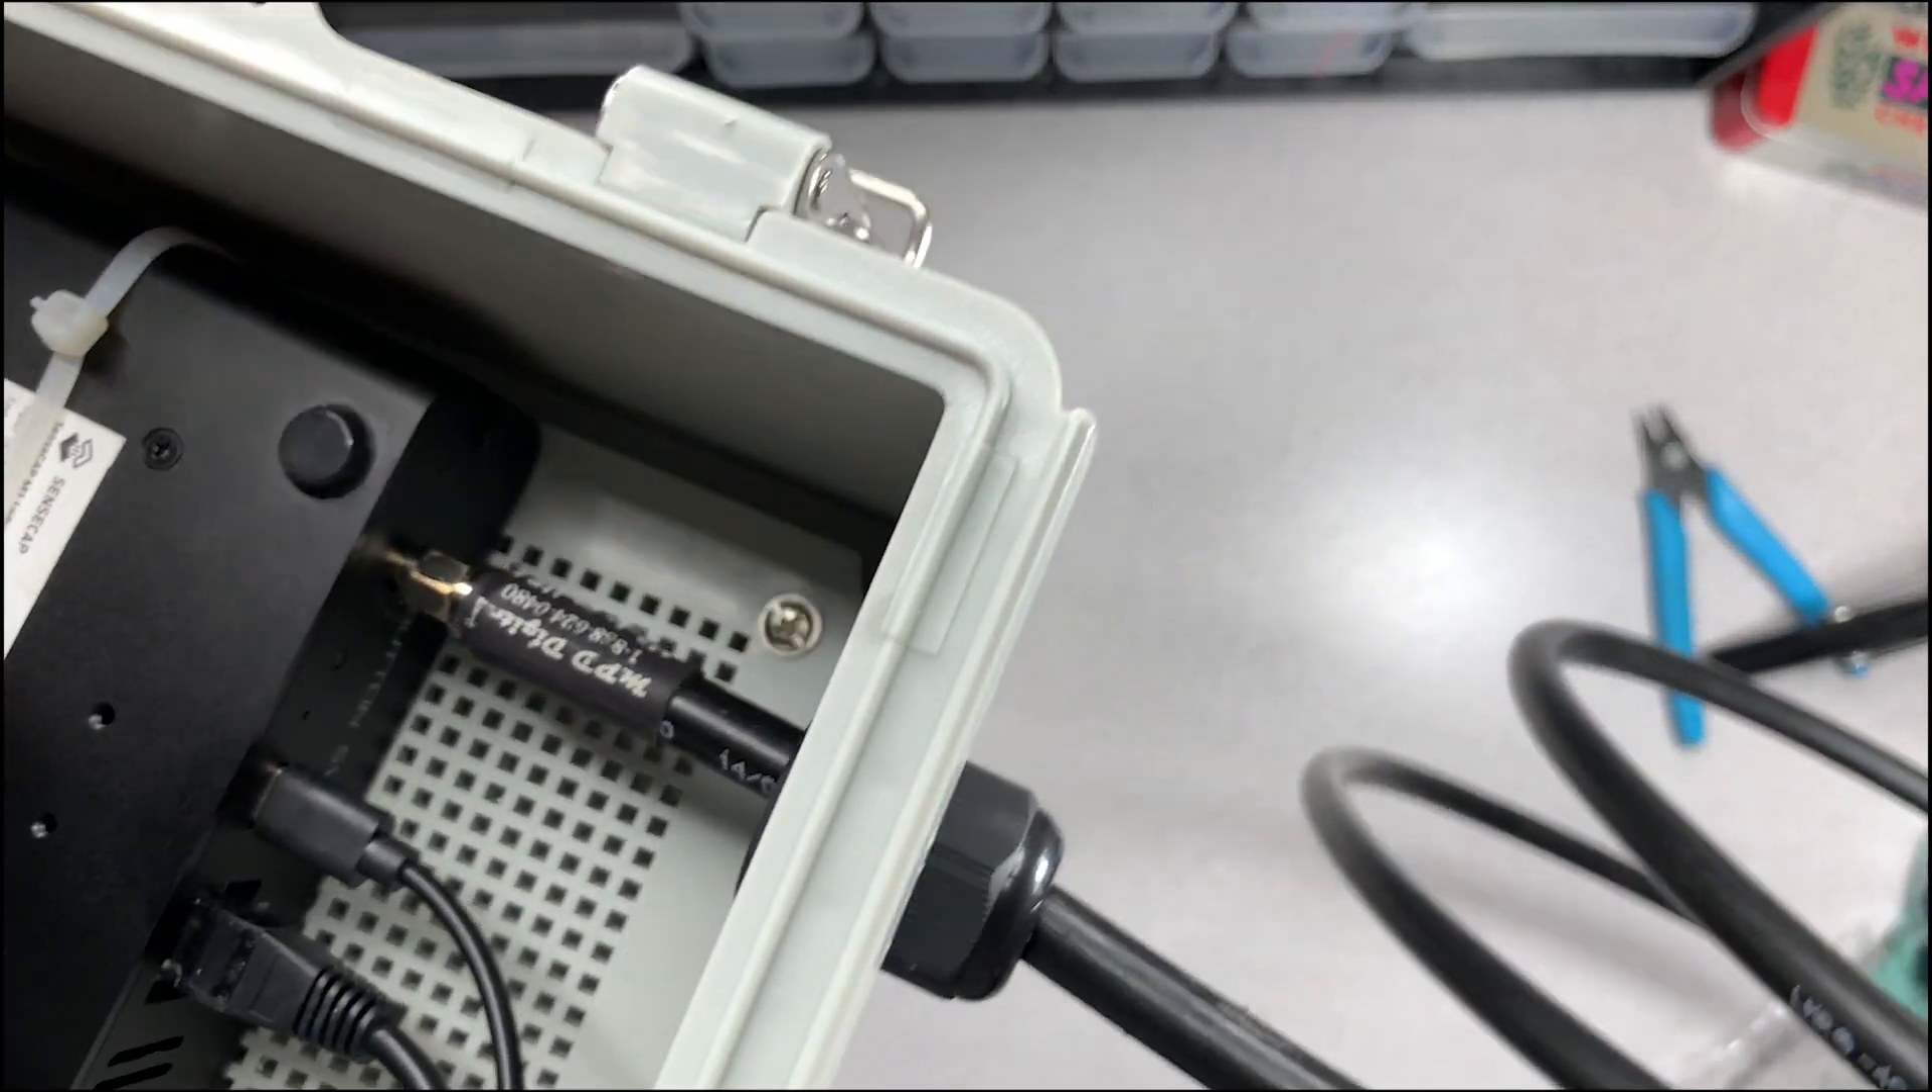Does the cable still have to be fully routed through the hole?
No.